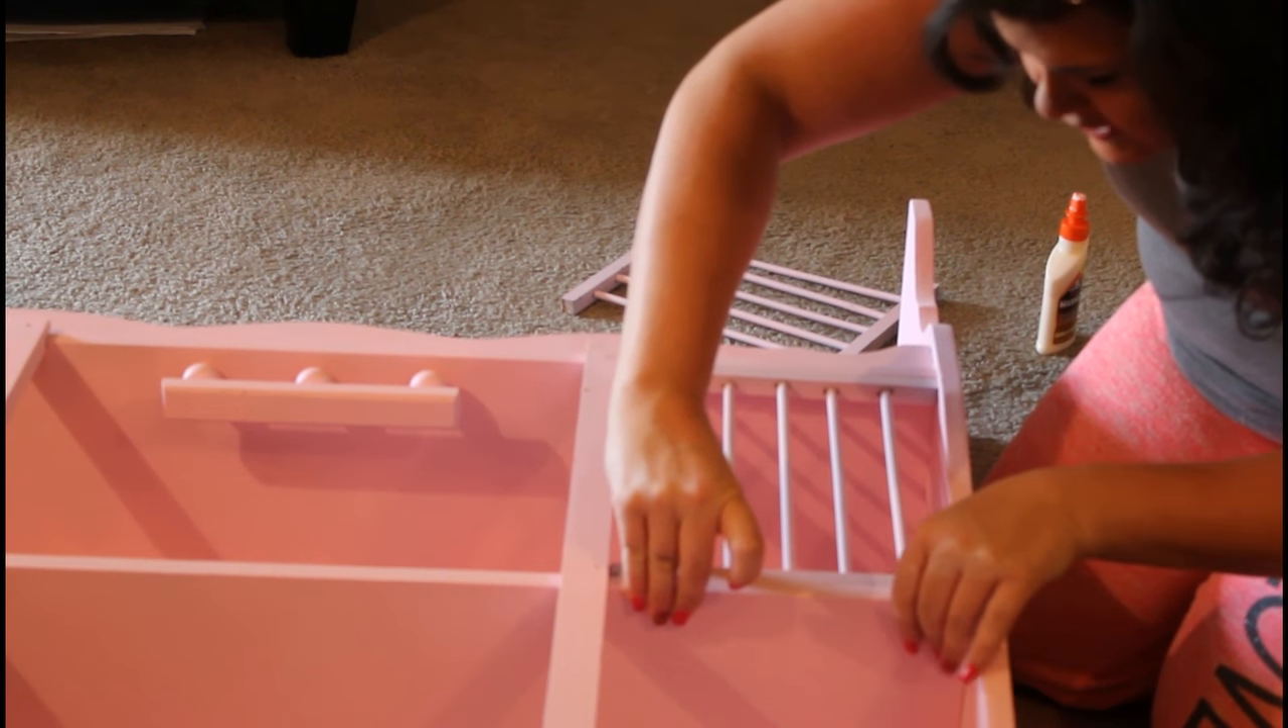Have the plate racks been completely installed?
No.